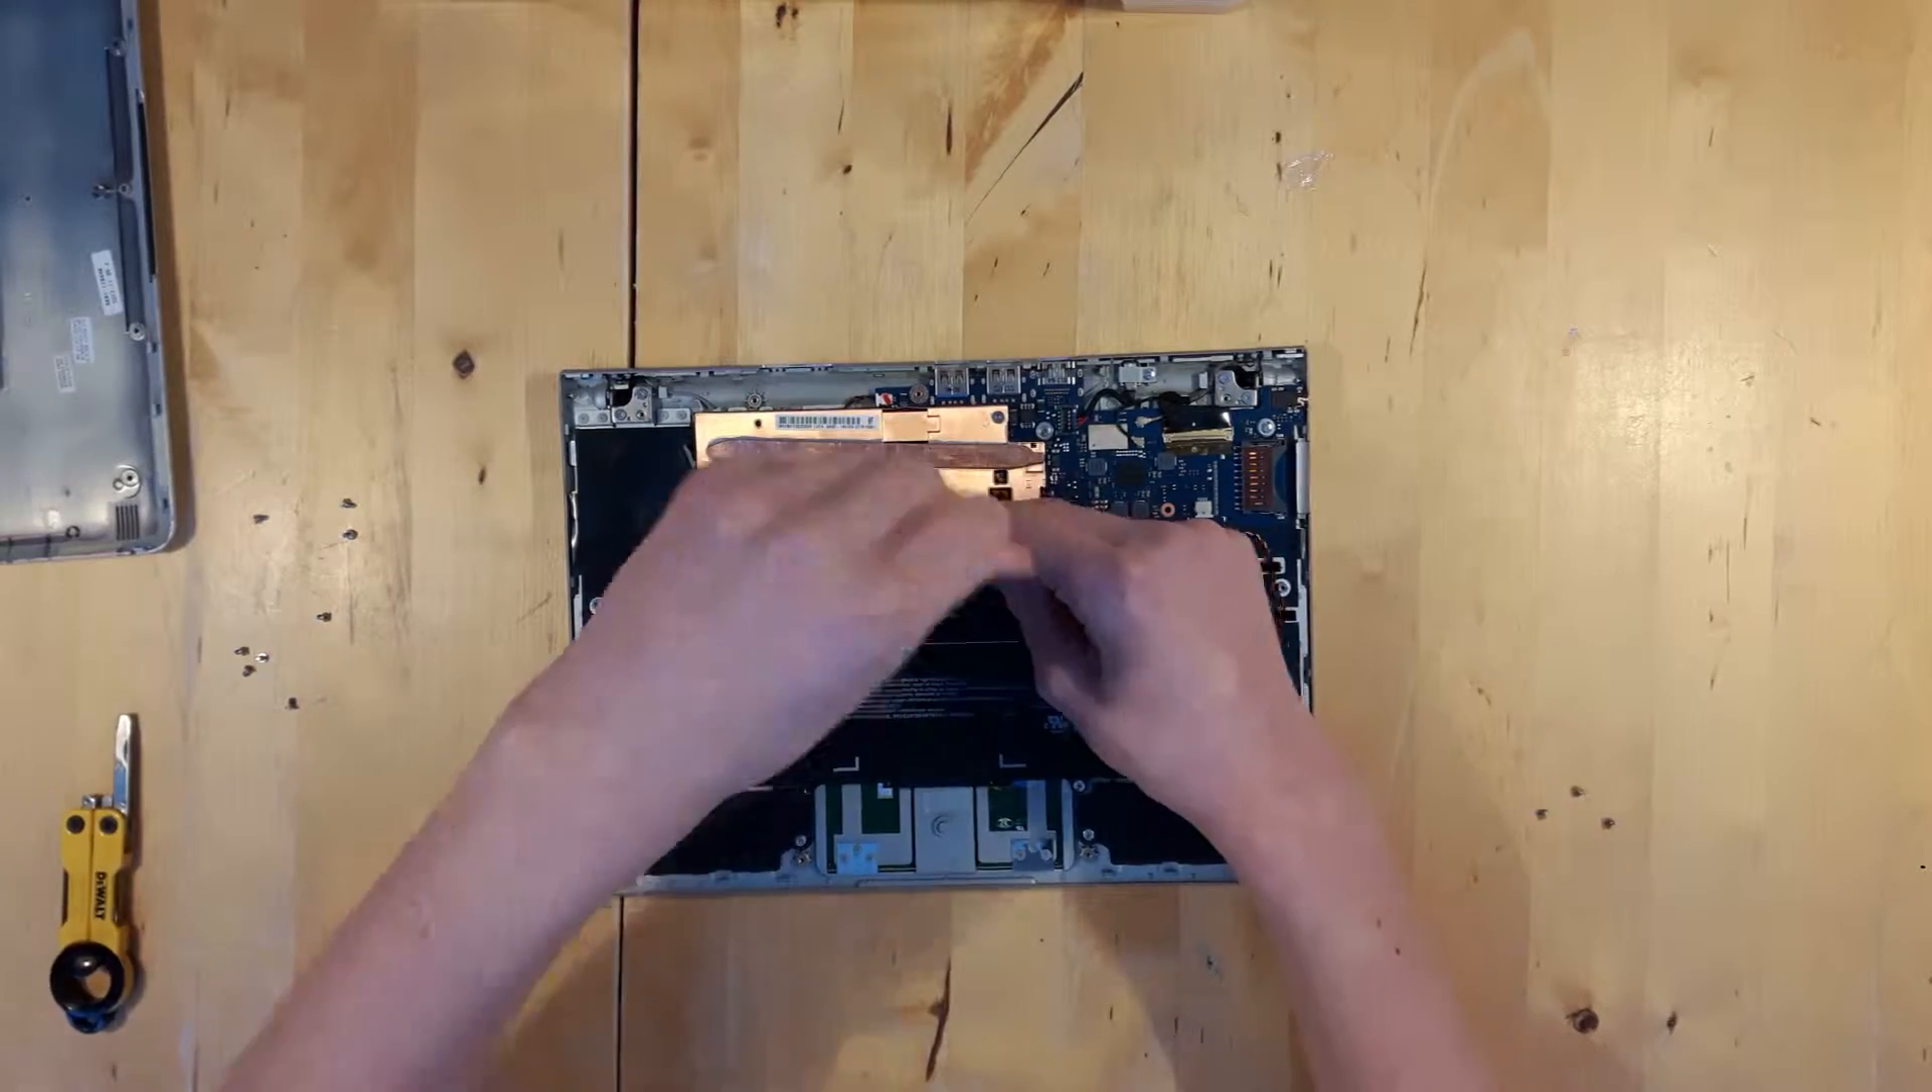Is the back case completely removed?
Yes.